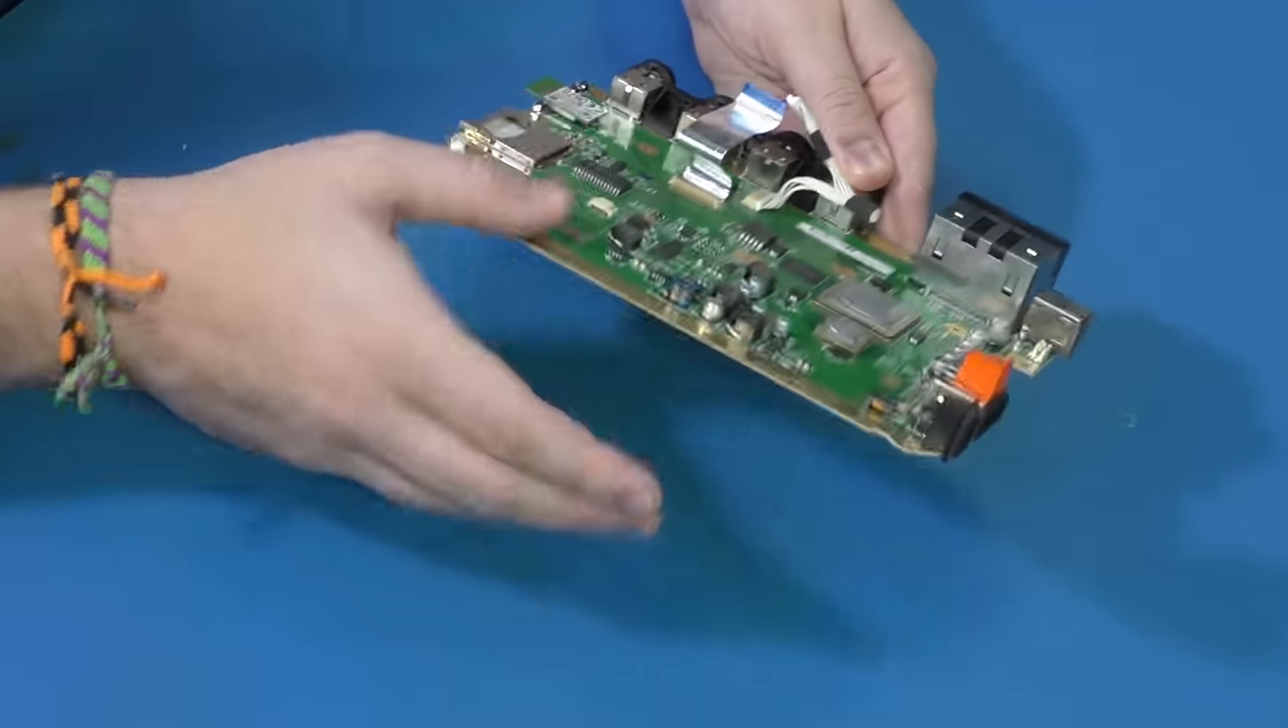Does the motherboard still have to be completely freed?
No.